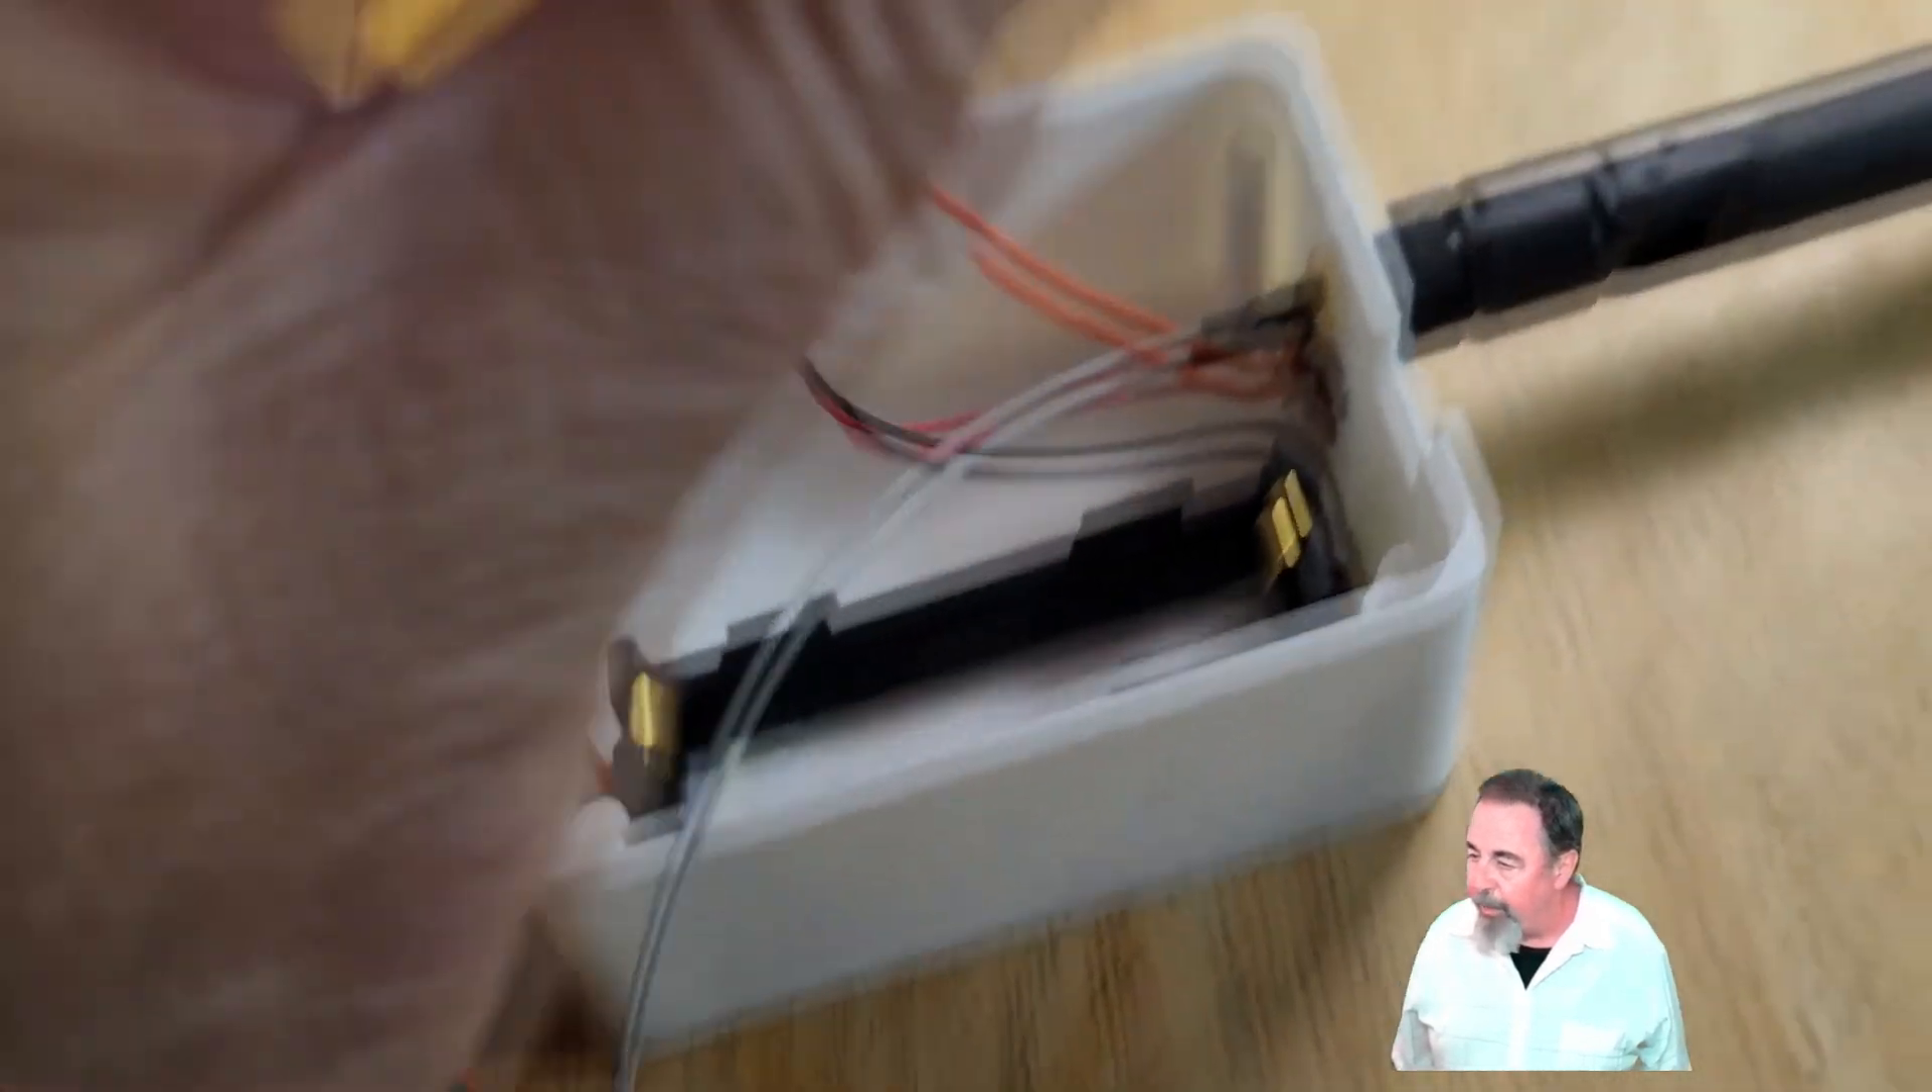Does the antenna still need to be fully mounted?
No.